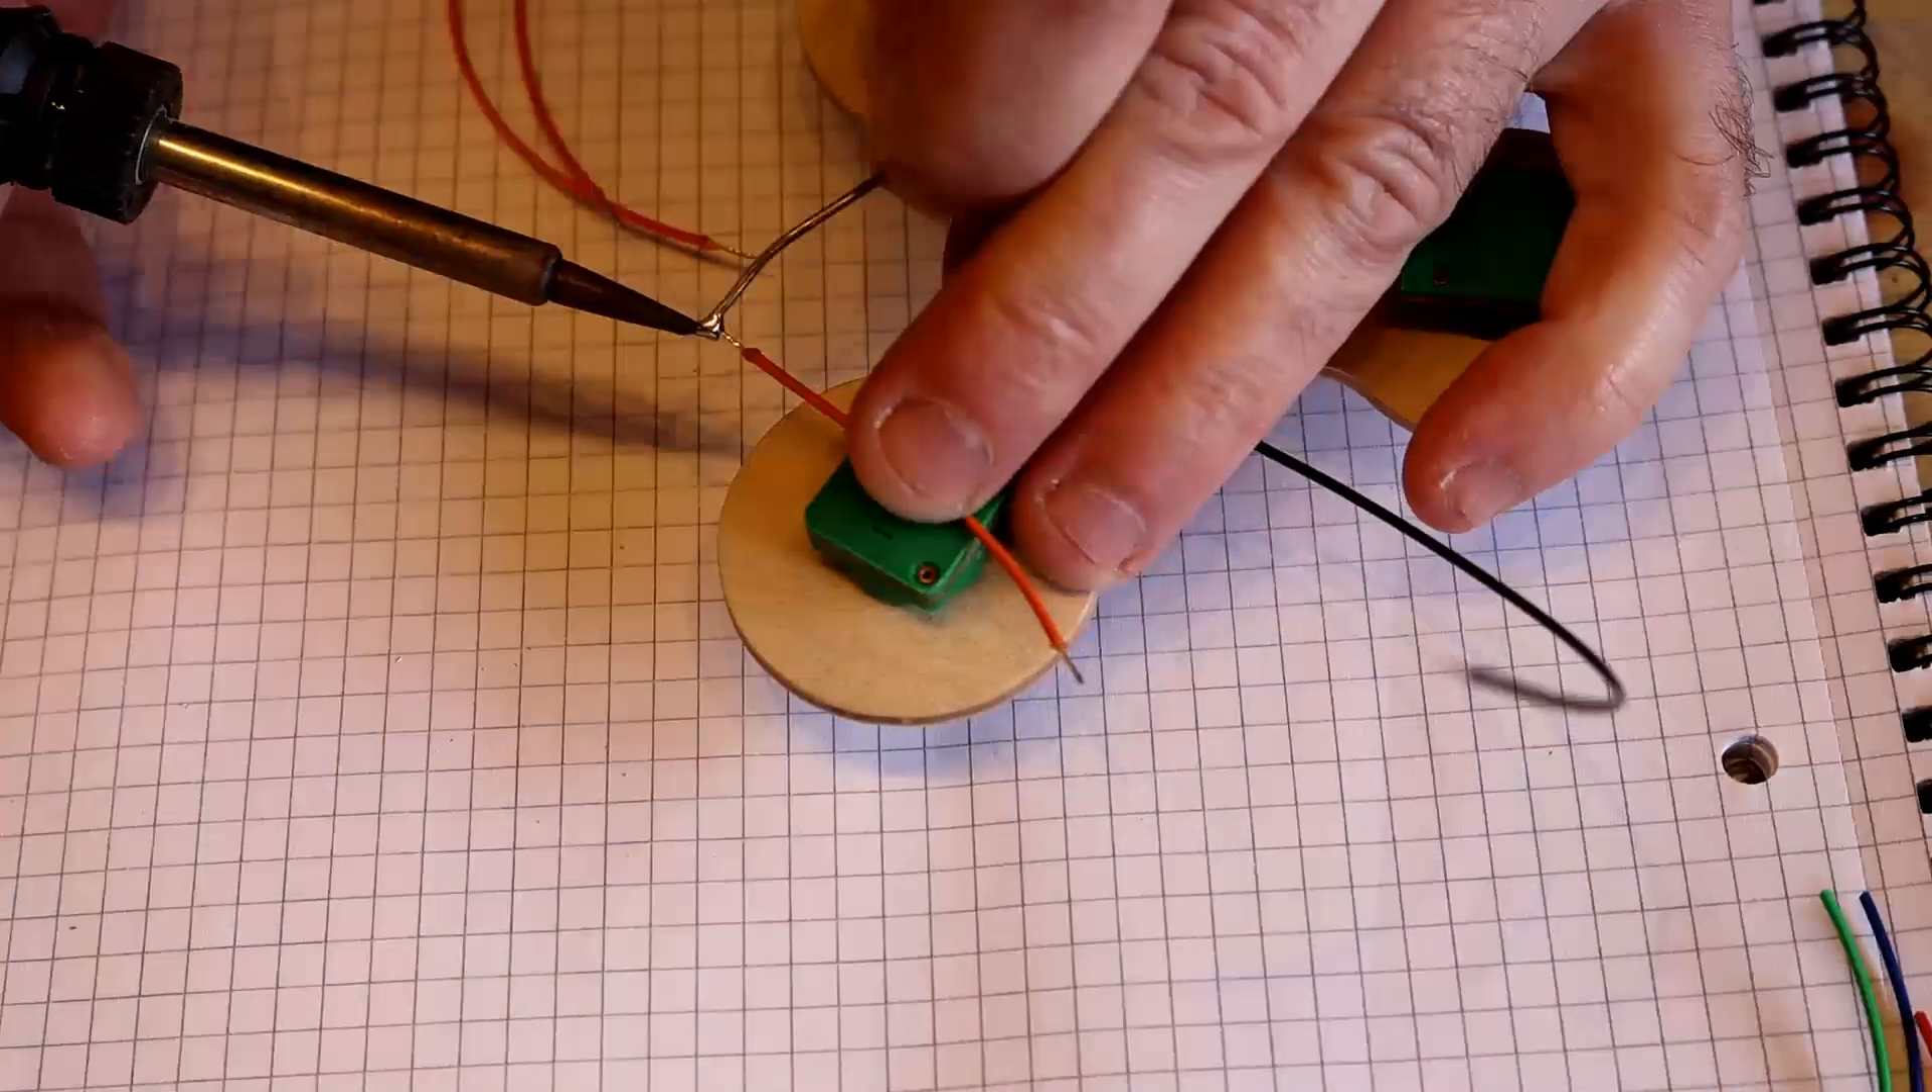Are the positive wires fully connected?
No.